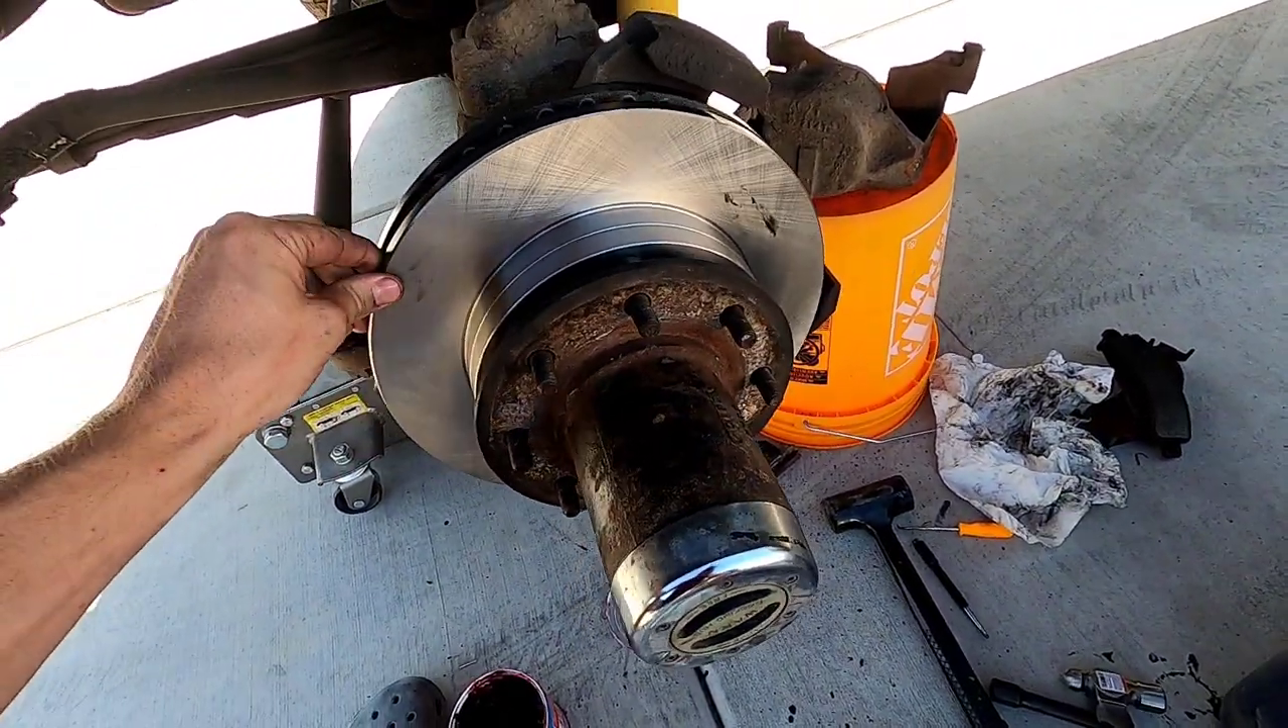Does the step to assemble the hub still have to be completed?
No.